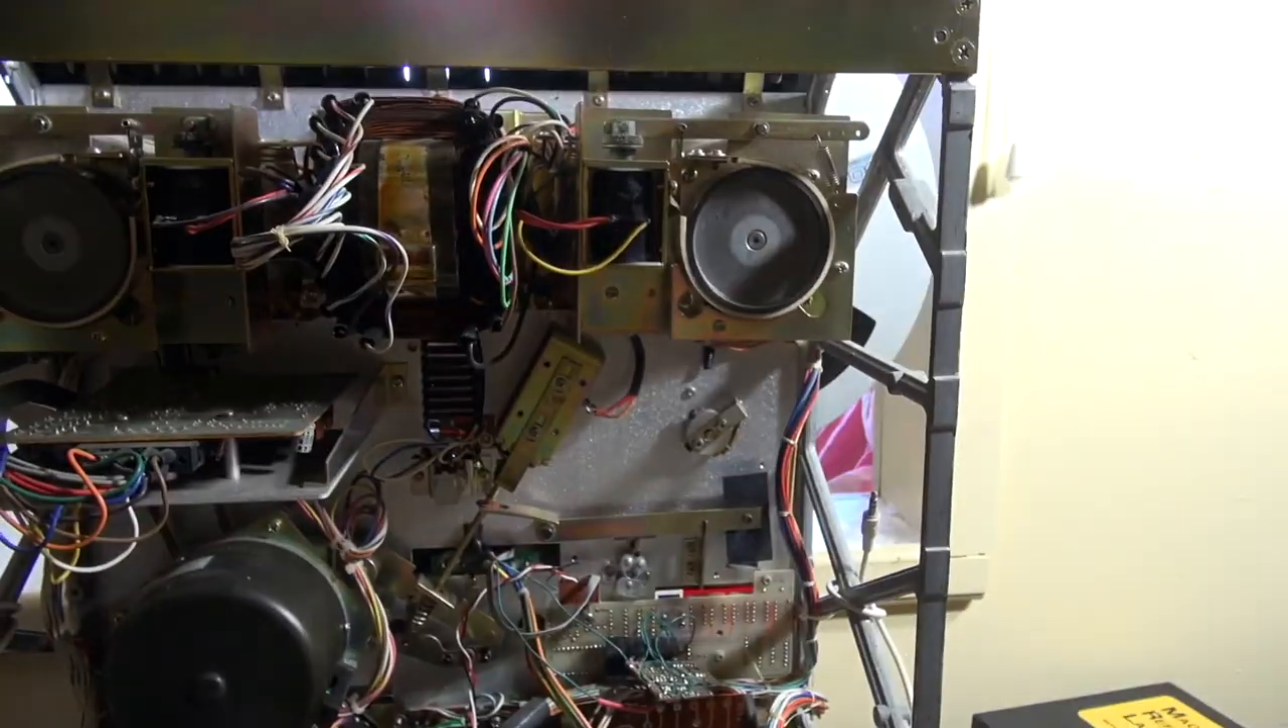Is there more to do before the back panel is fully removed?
No.